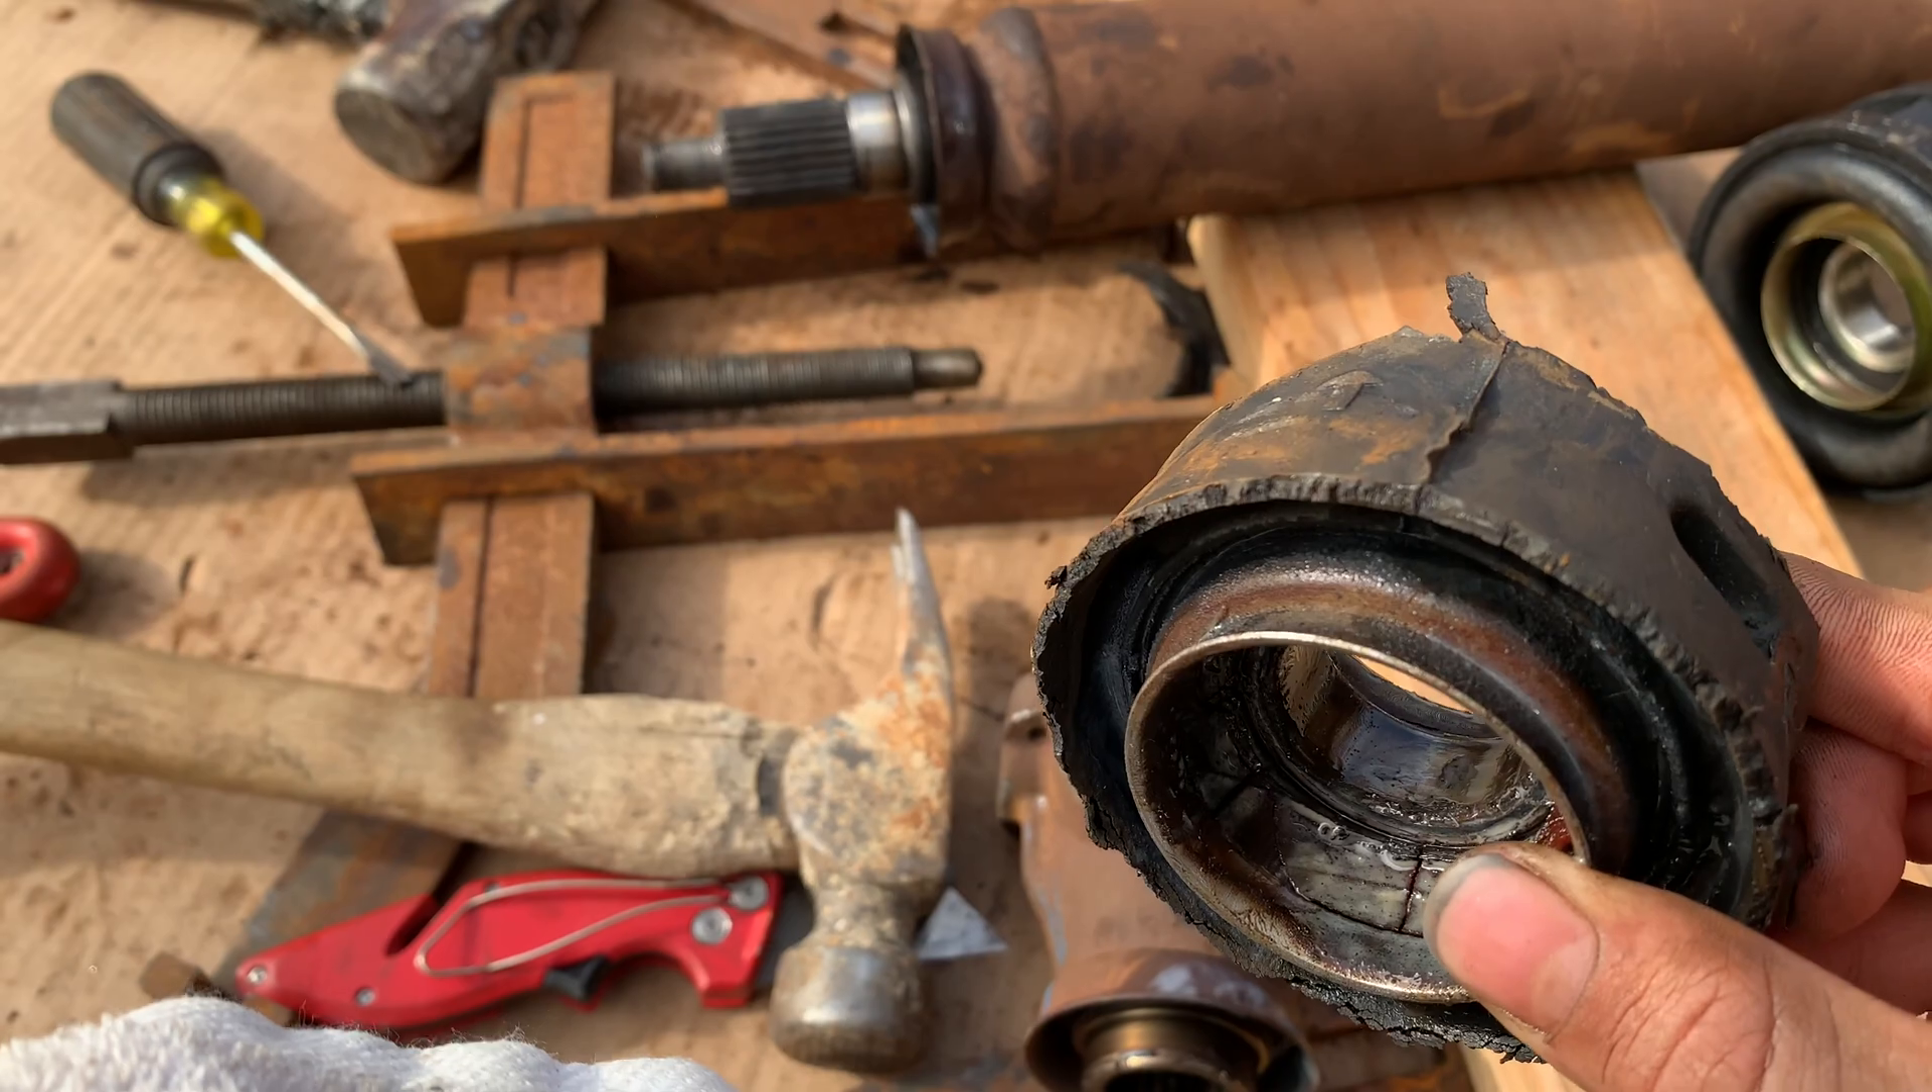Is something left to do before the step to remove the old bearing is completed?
No.